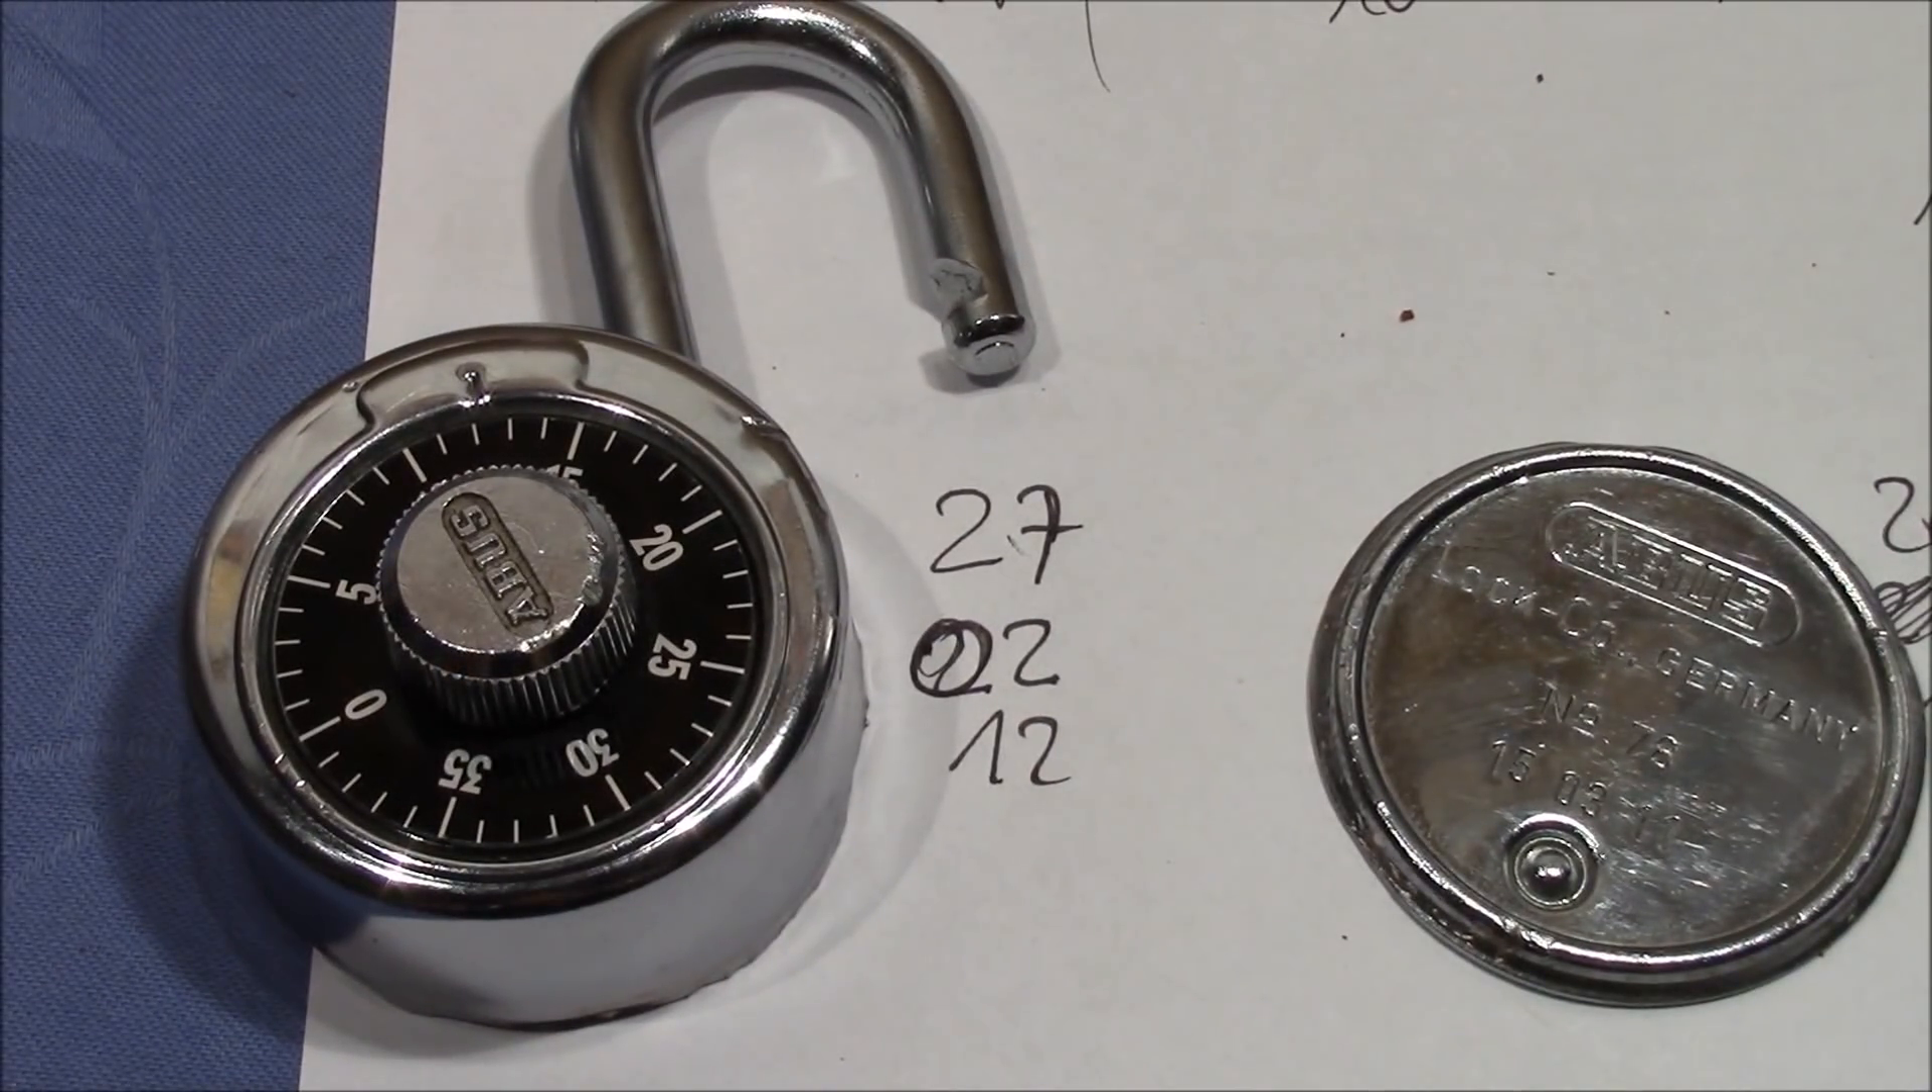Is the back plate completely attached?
No.